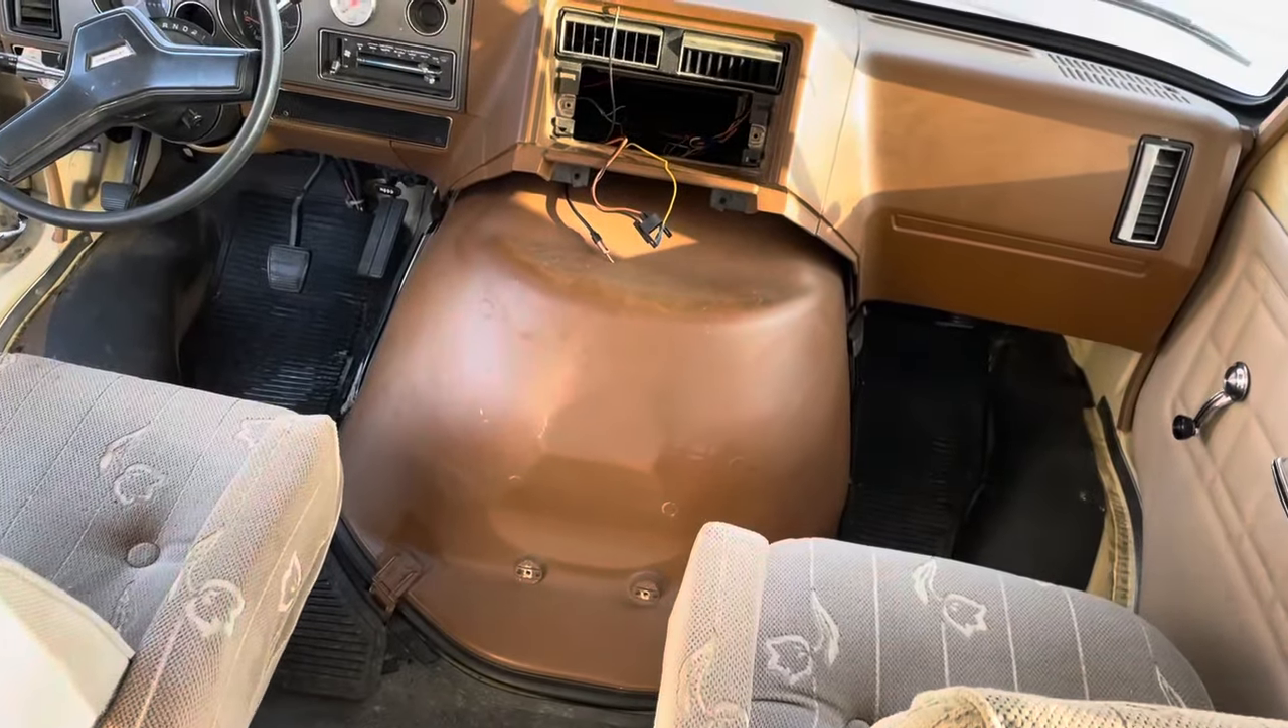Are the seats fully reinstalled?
Yes.